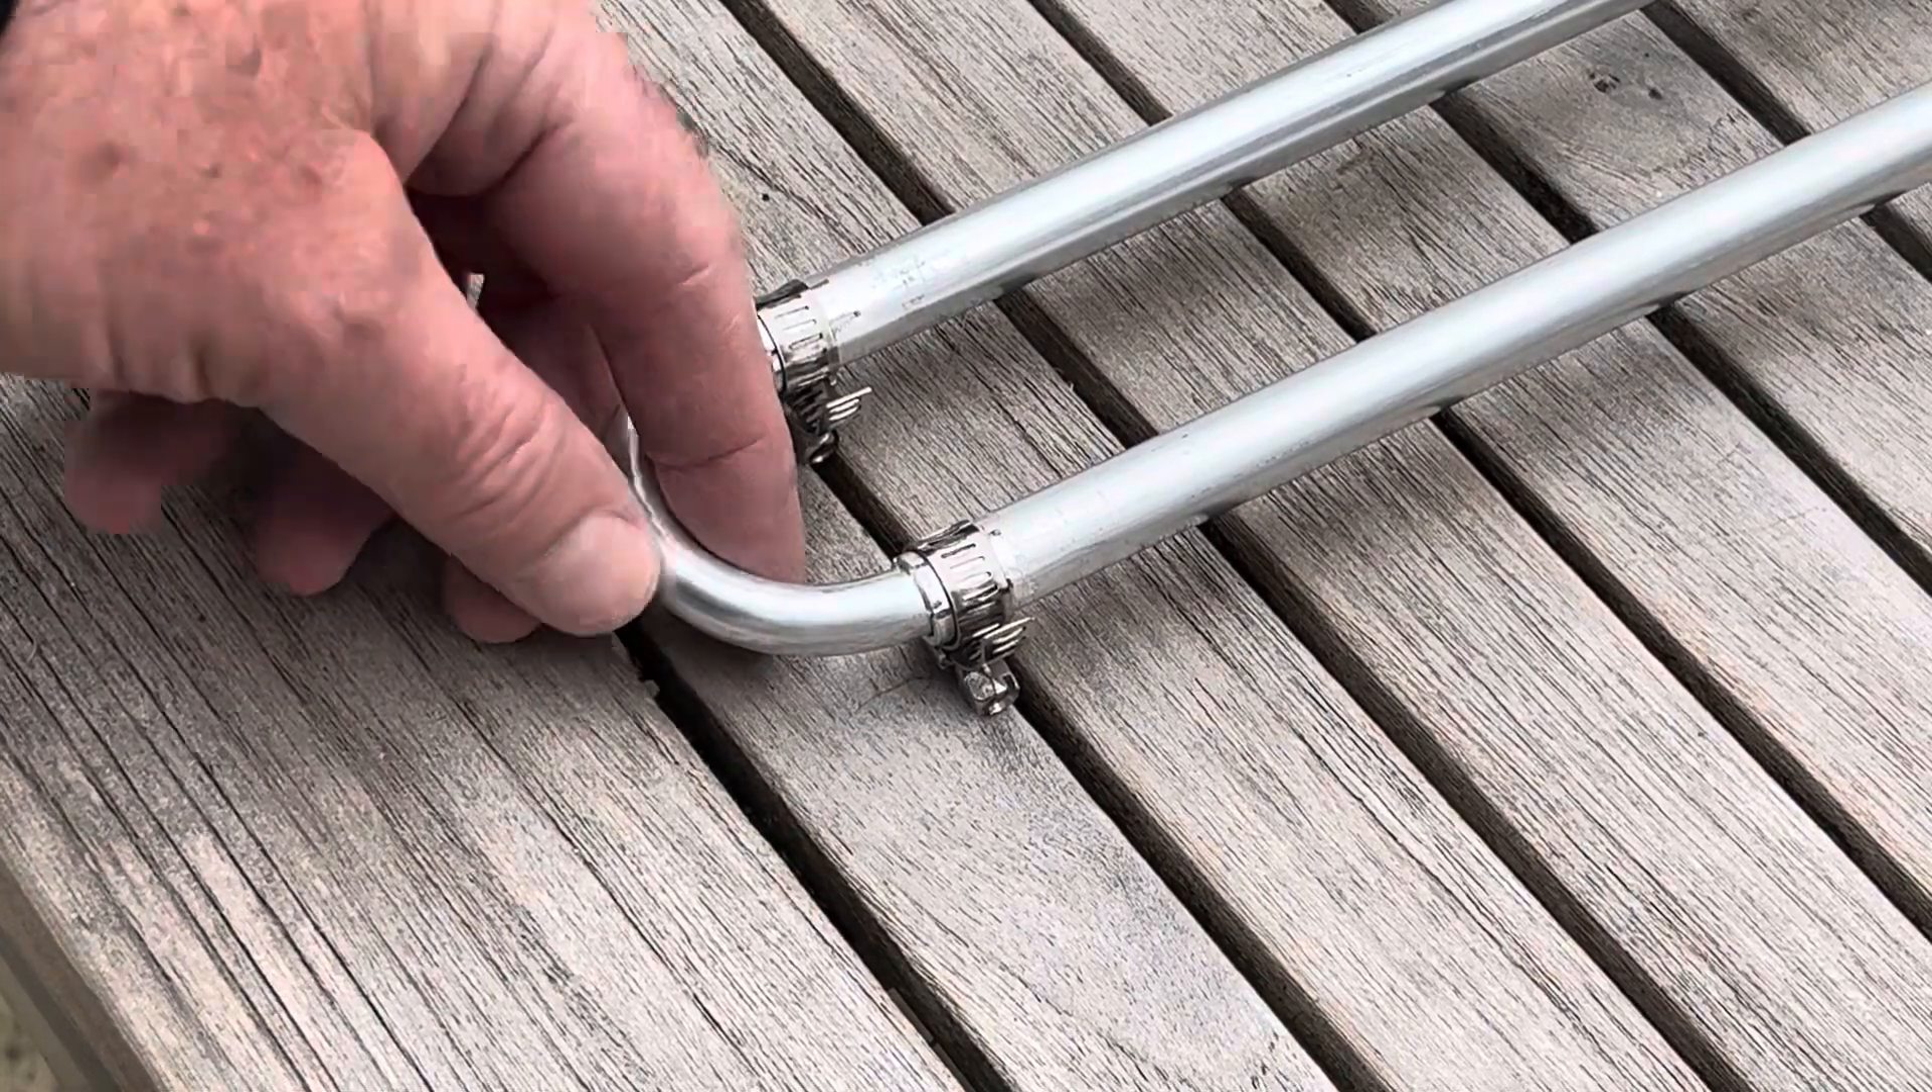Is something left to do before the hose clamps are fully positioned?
No.